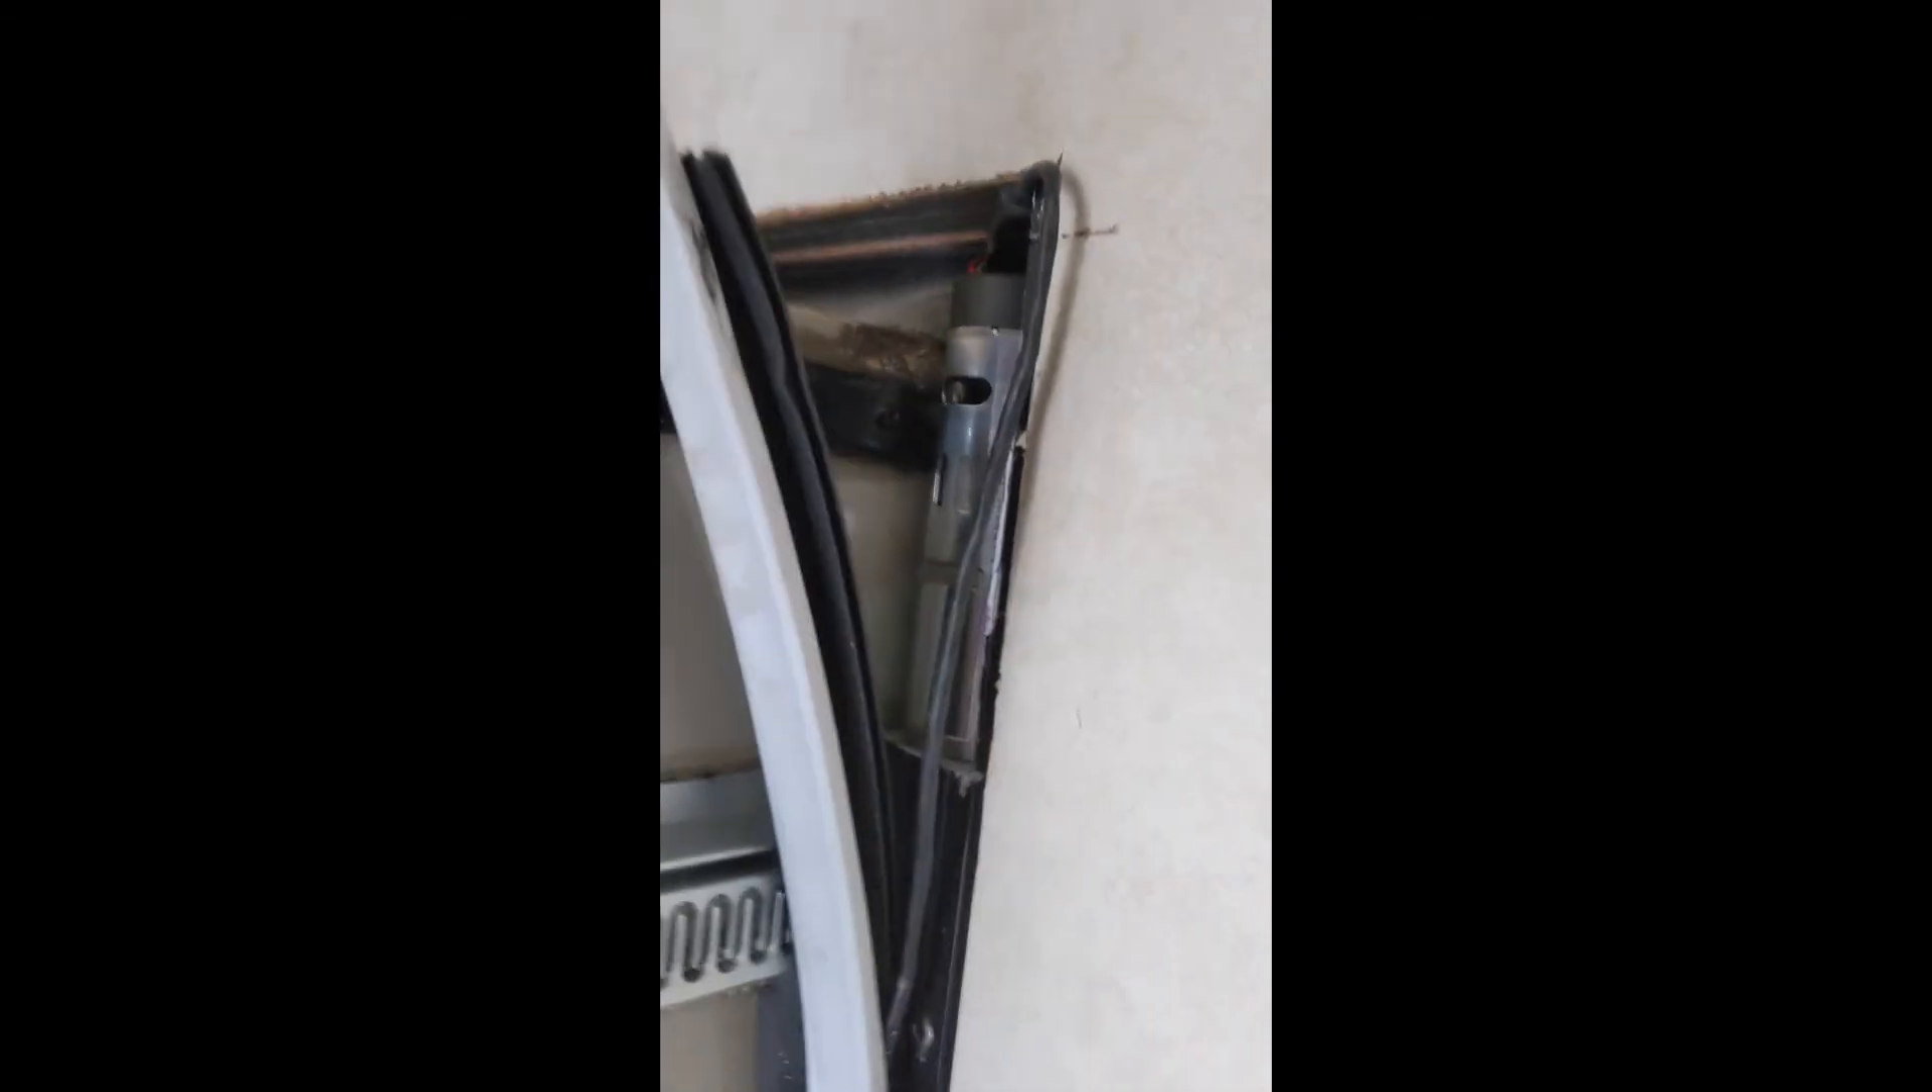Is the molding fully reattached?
No.